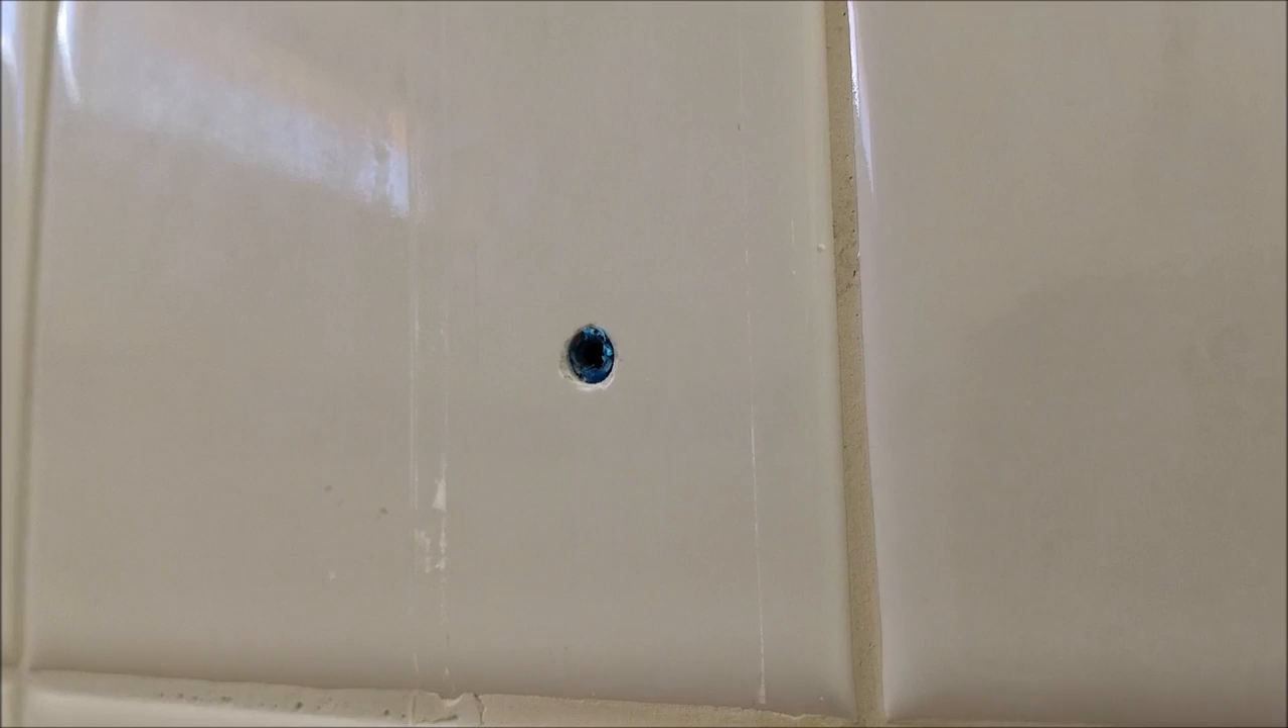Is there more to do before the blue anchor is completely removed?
Yes.